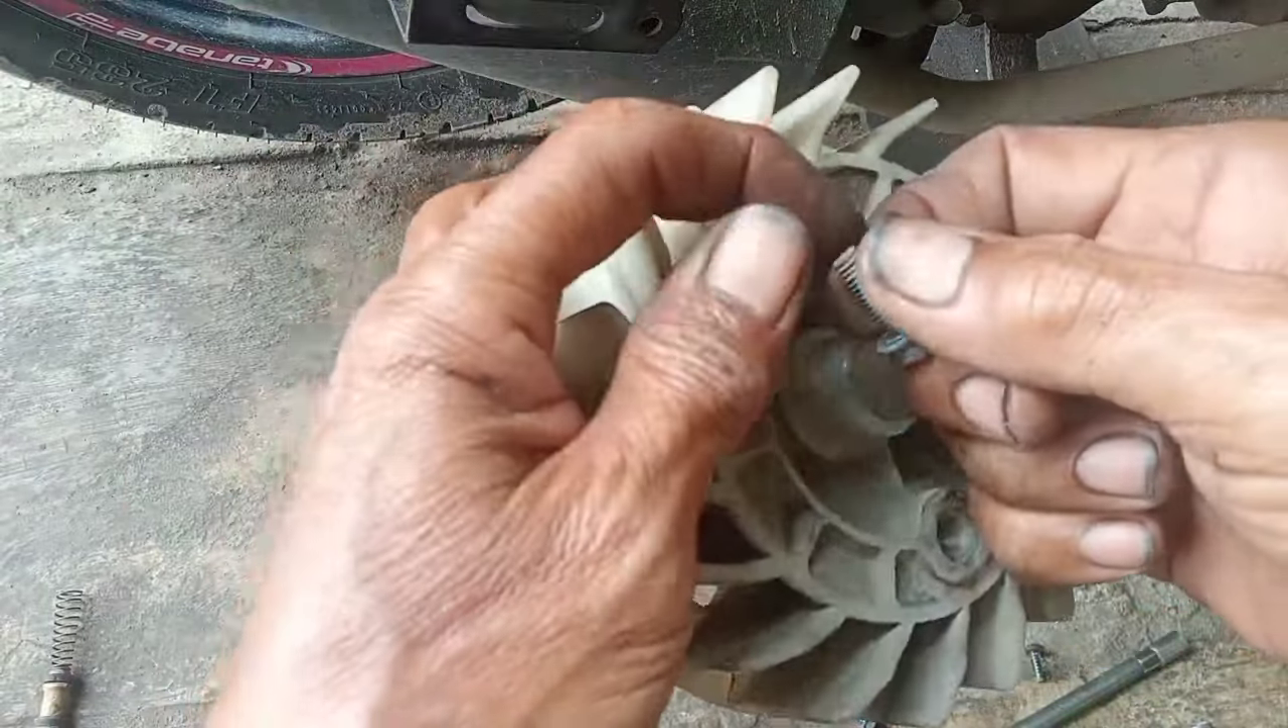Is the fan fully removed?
Yes.